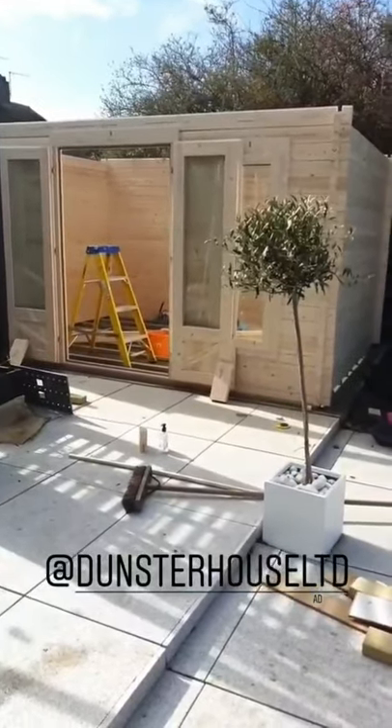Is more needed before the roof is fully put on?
Yes.